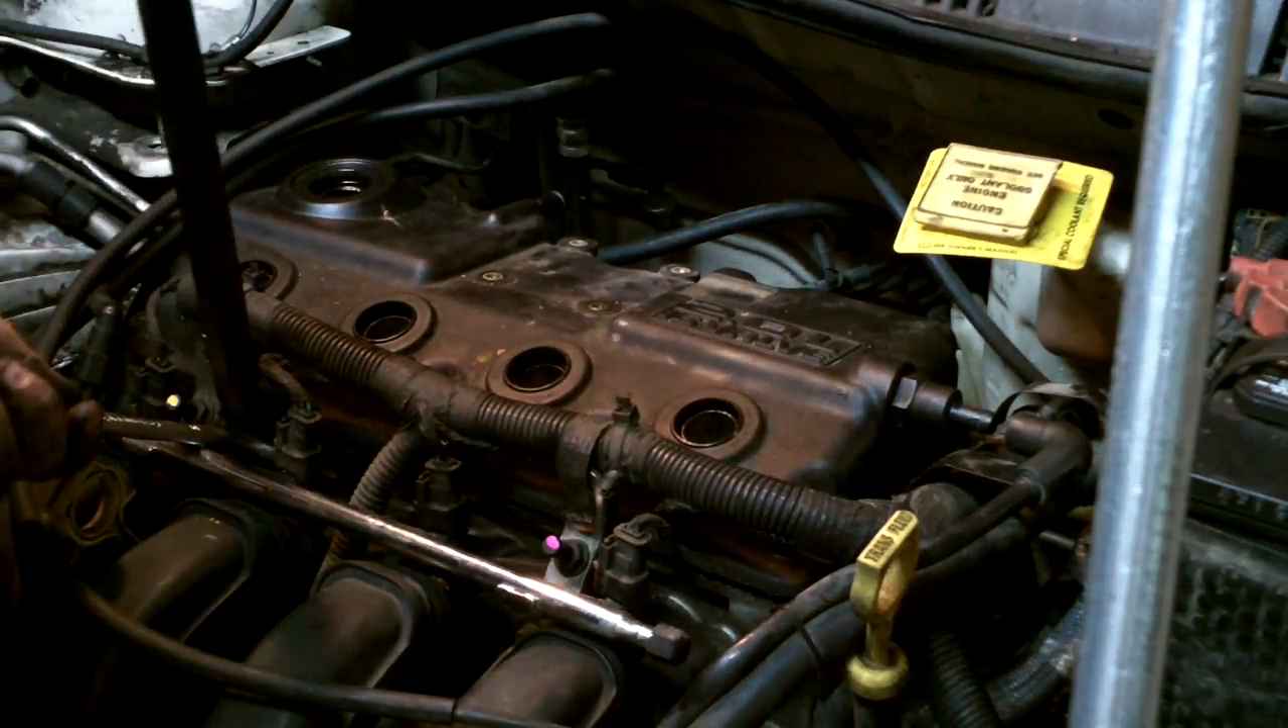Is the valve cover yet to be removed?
Yes.